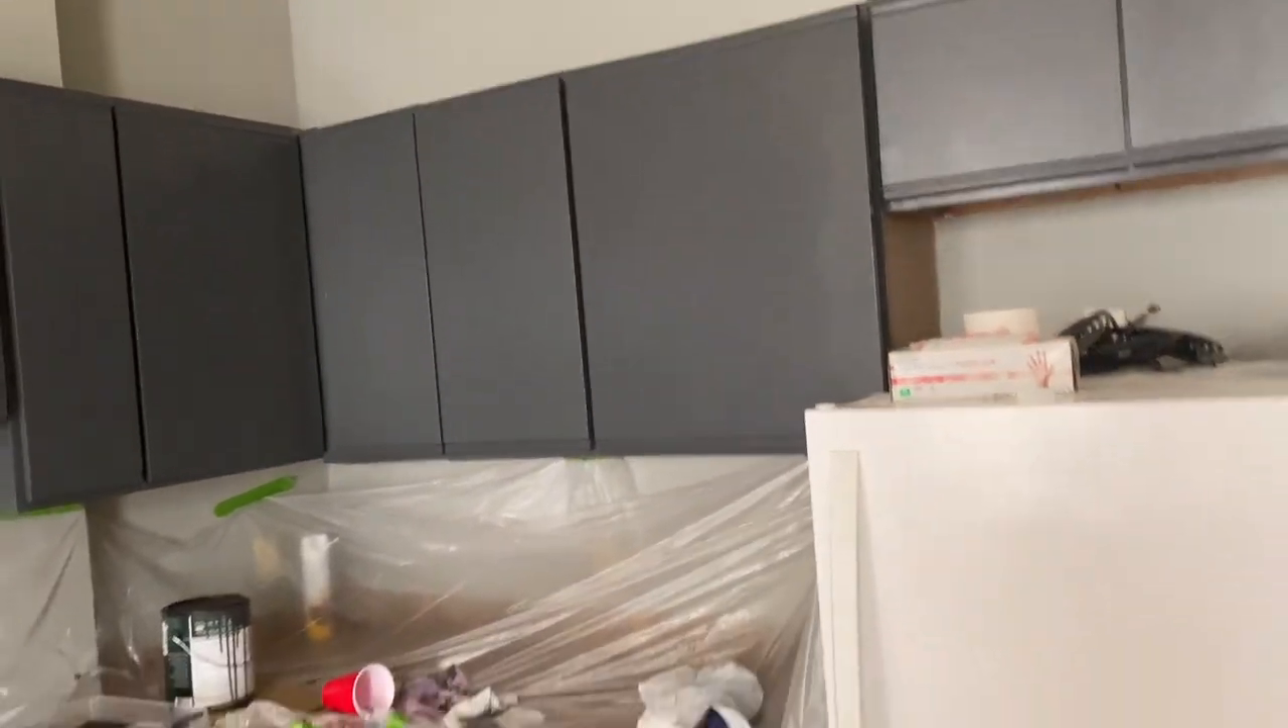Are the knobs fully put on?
No.